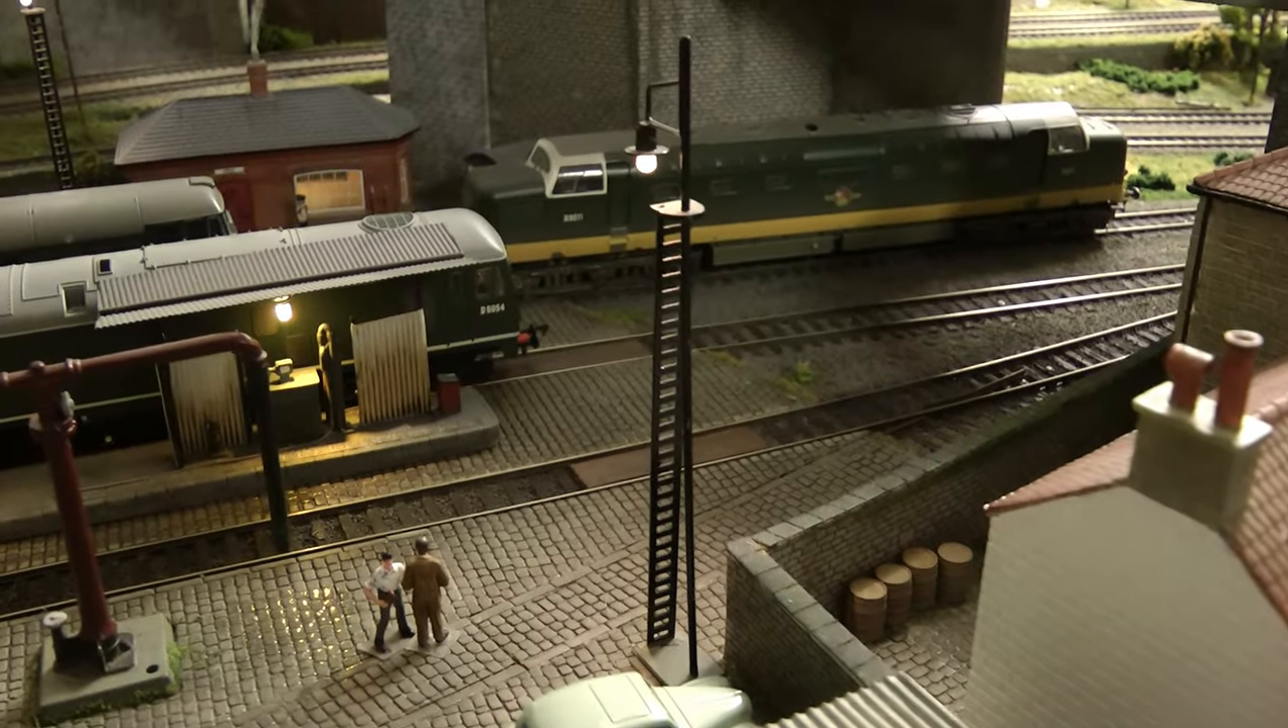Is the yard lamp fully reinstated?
Yes.